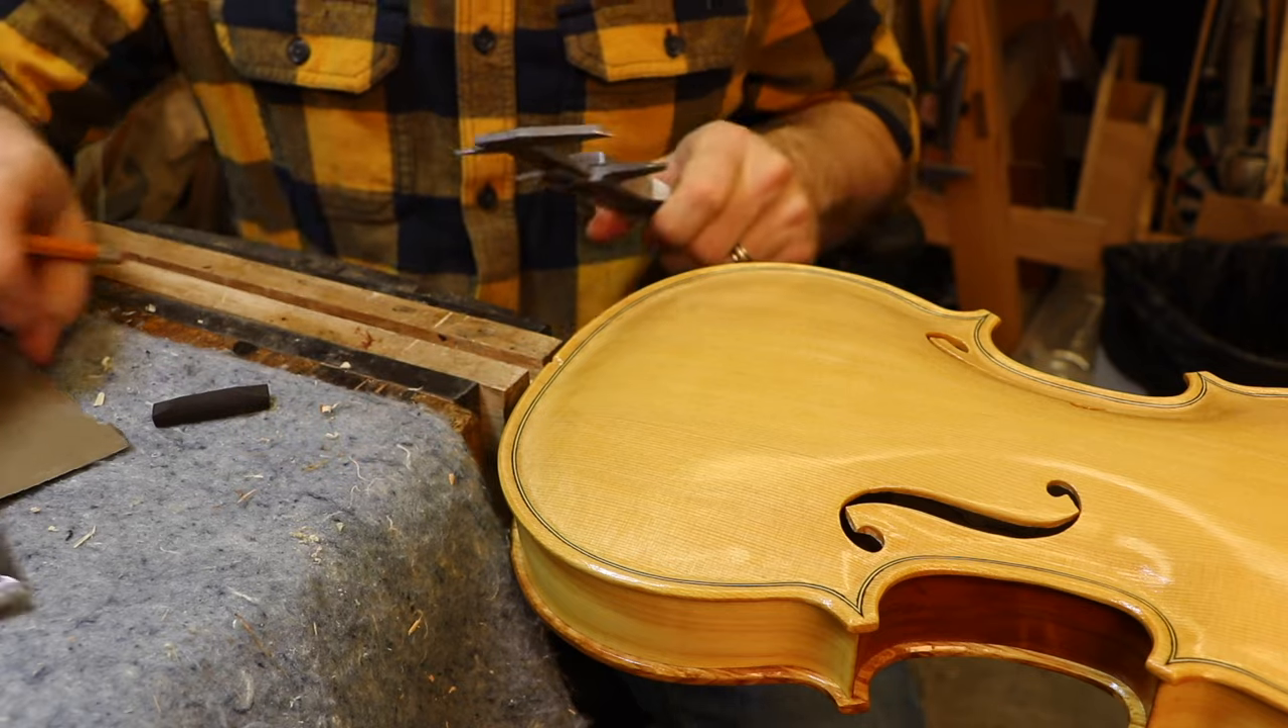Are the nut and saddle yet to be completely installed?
Yes.